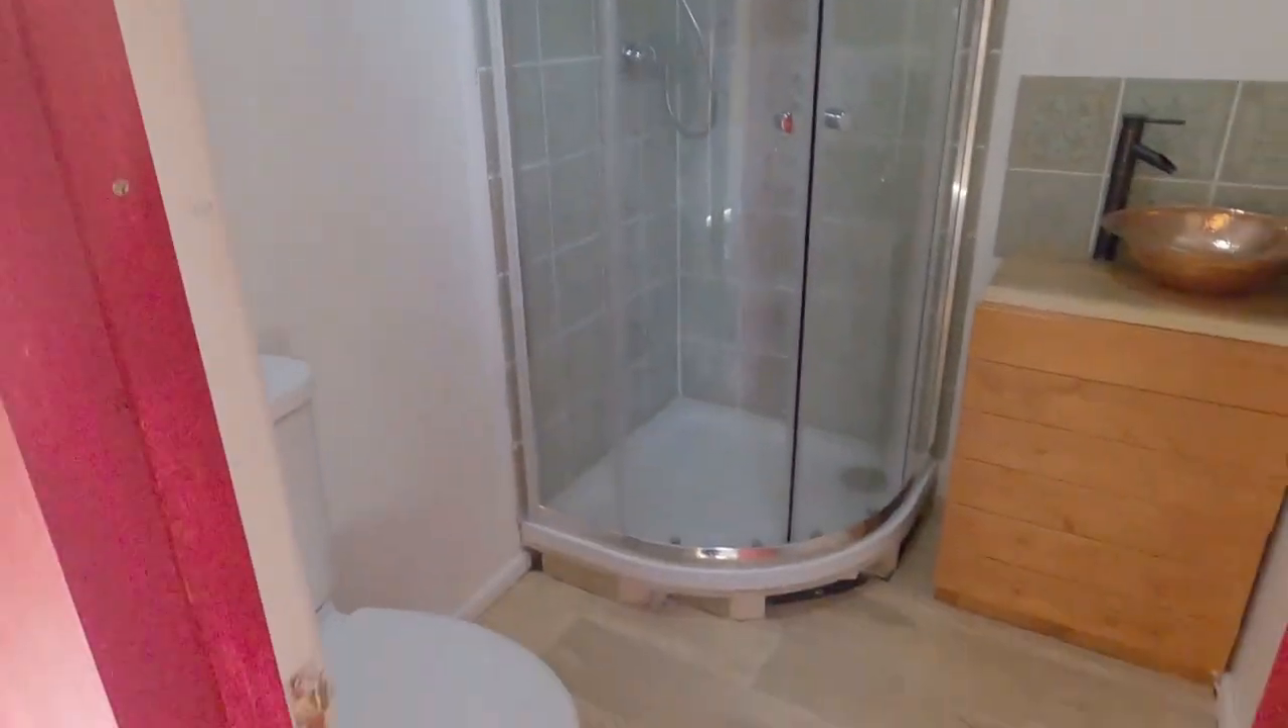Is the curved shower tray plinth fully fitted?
No.